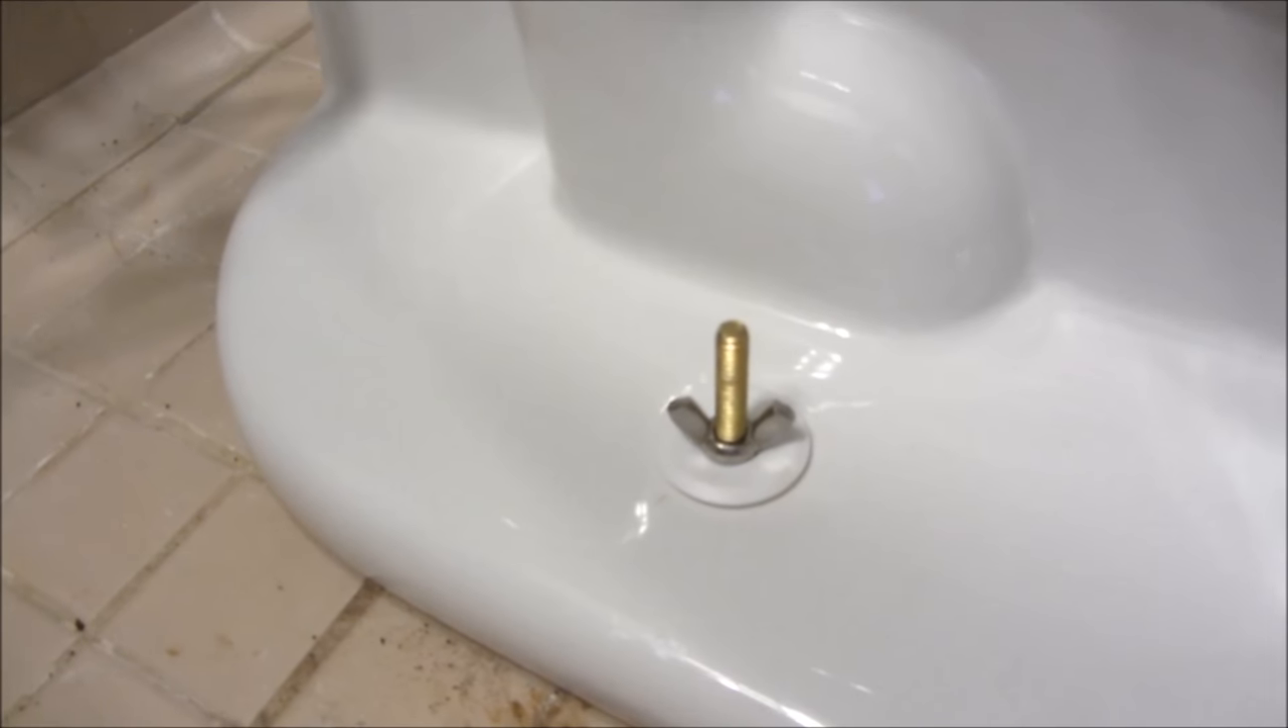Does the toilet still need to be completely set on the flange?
No.